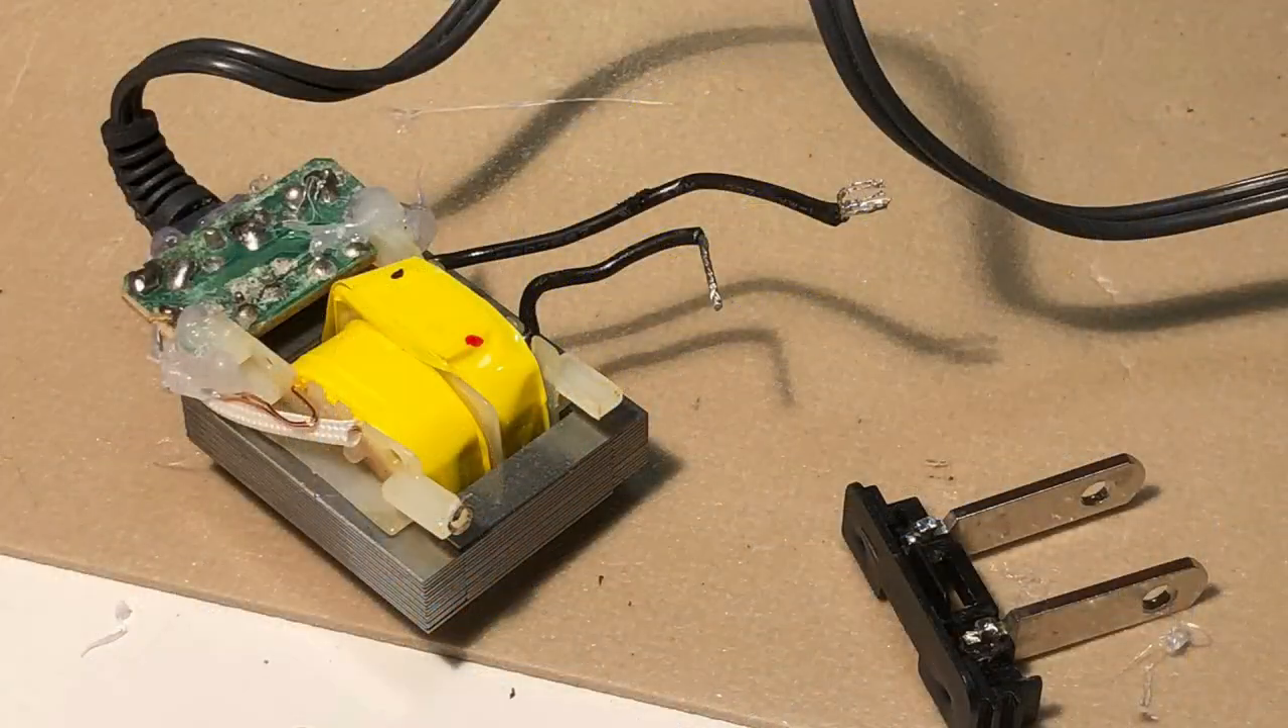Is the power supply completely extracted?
Yes.